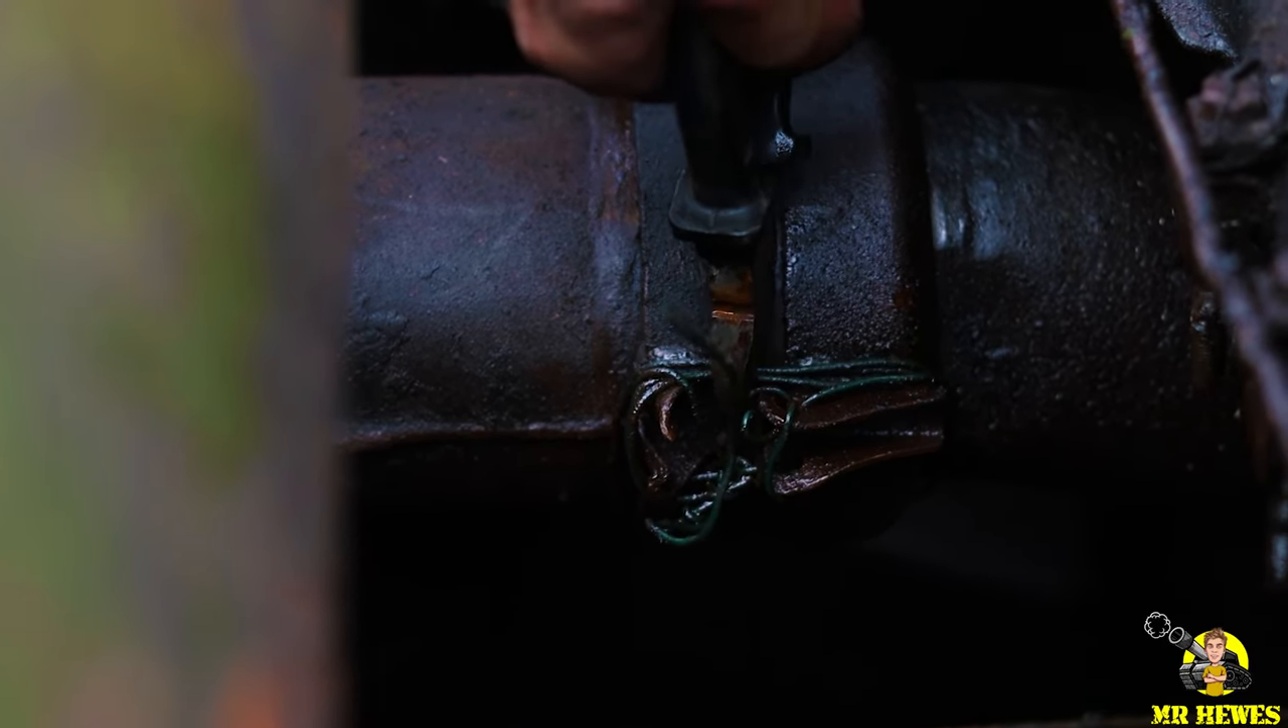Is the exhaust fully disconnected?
No.